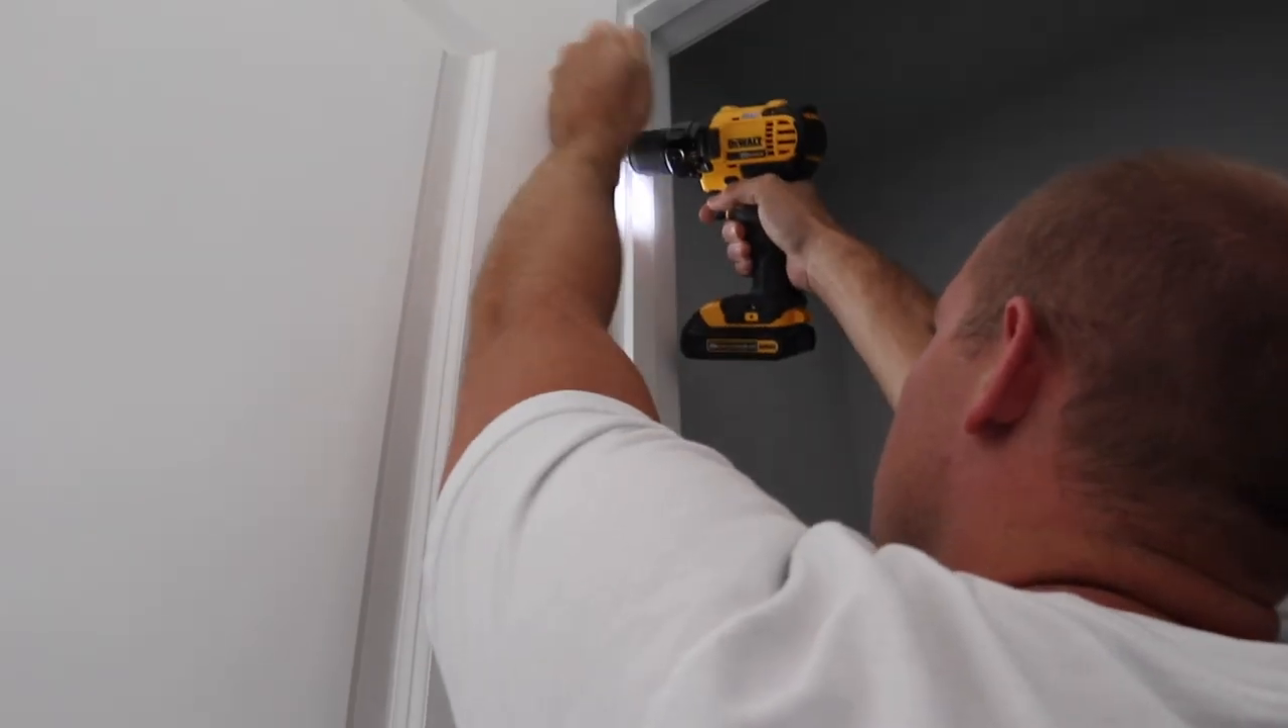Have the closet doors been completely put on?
No.